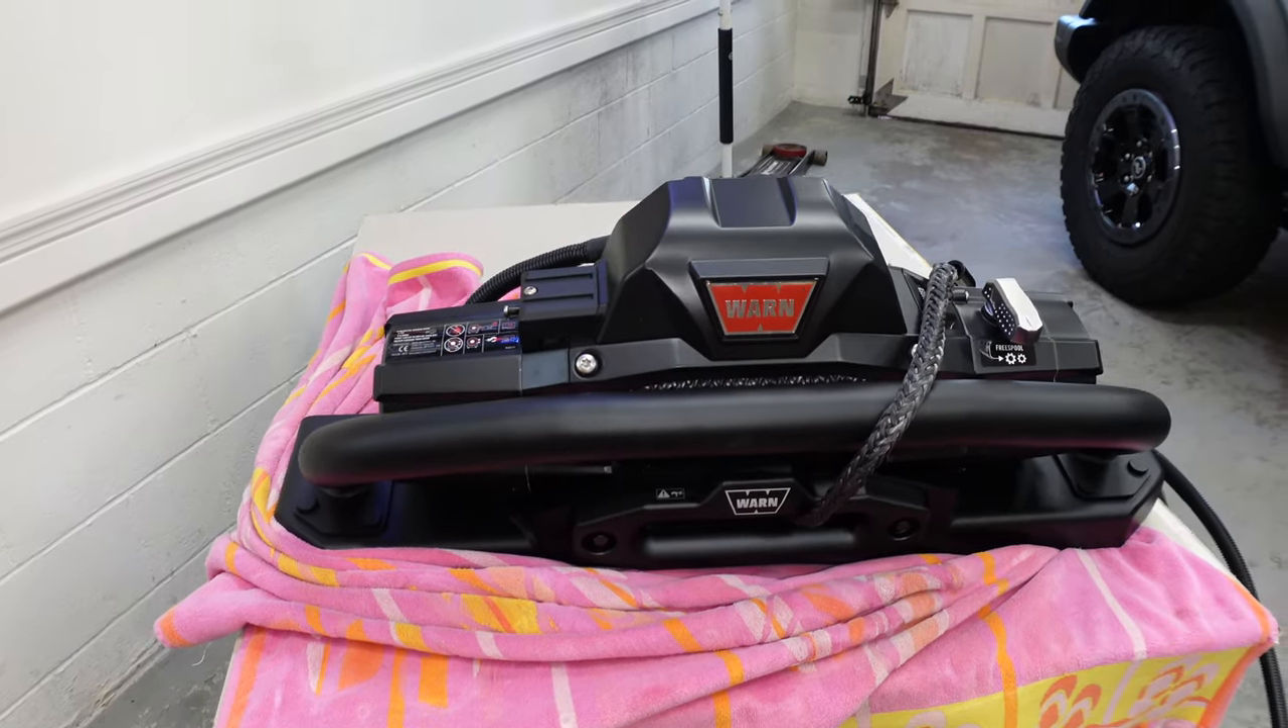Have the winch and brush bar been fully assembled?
Yes.